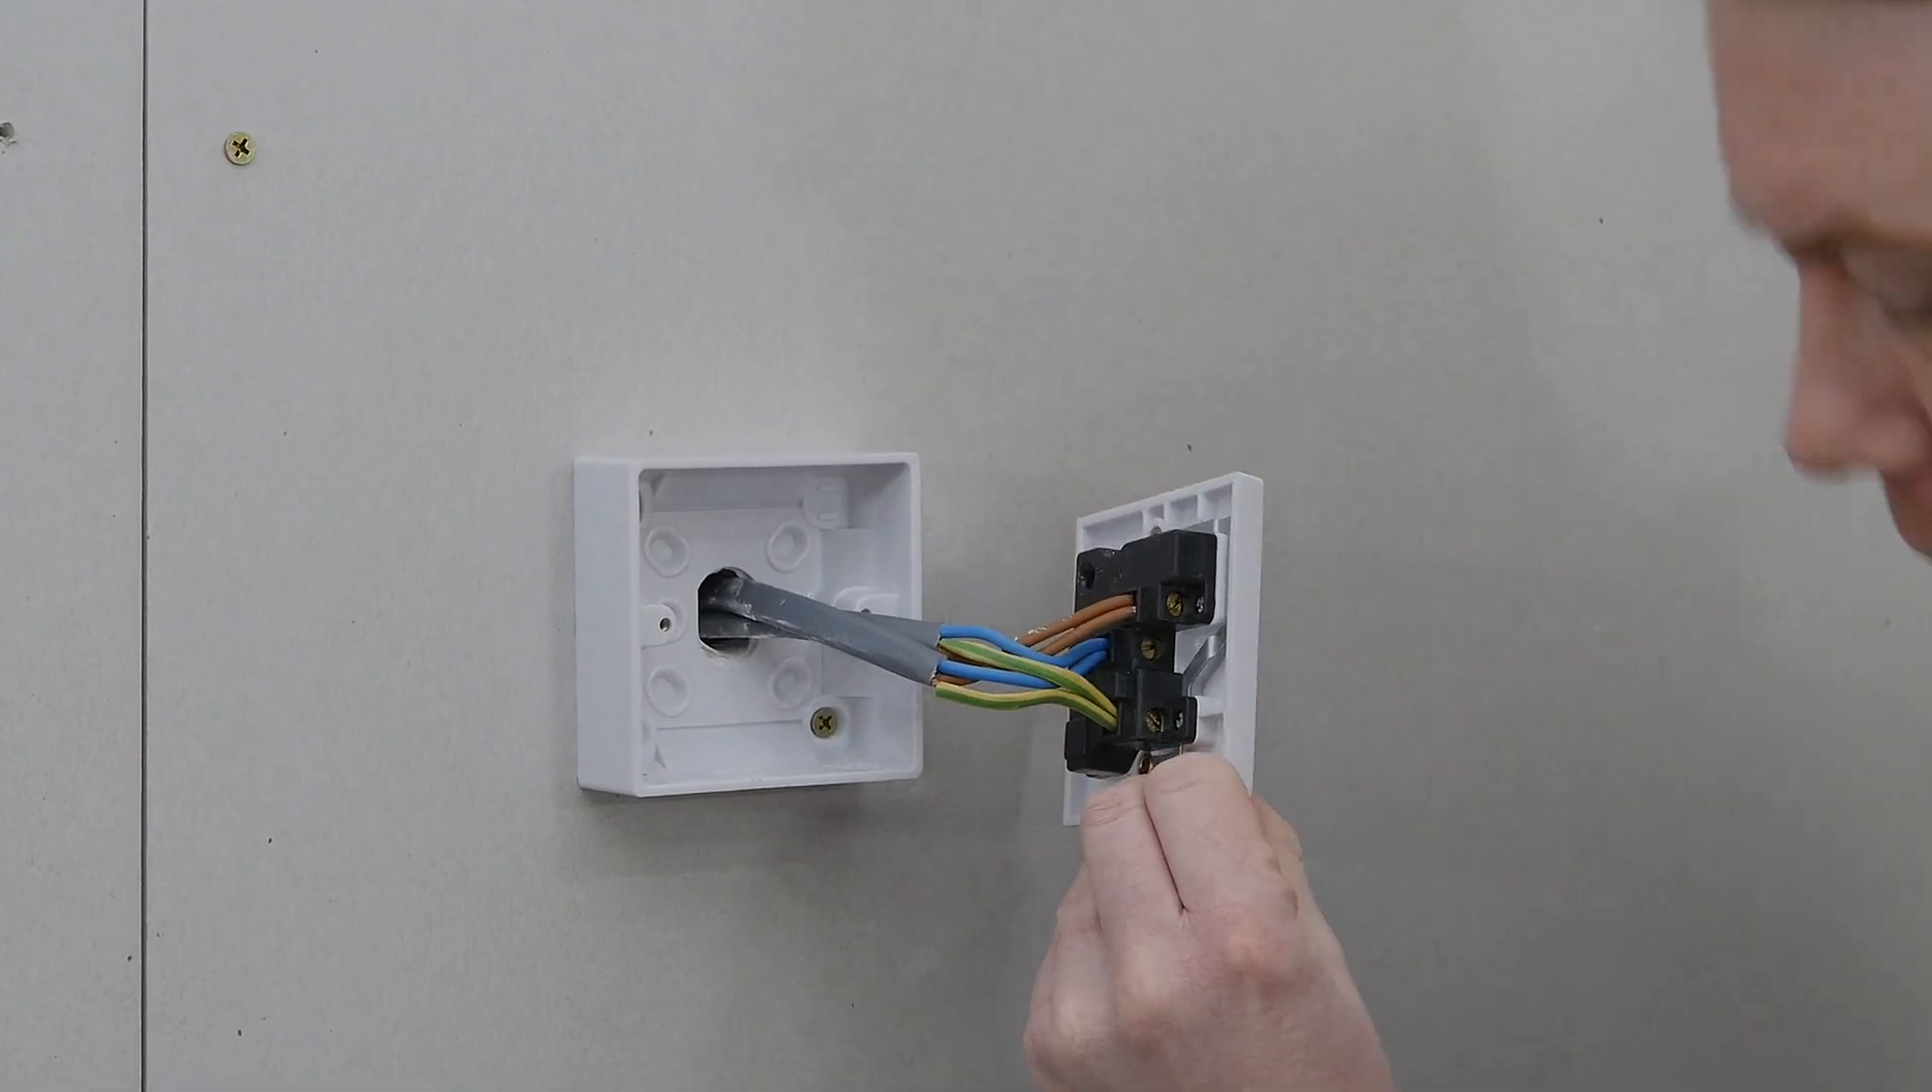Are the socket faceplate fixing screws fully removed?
Yes.